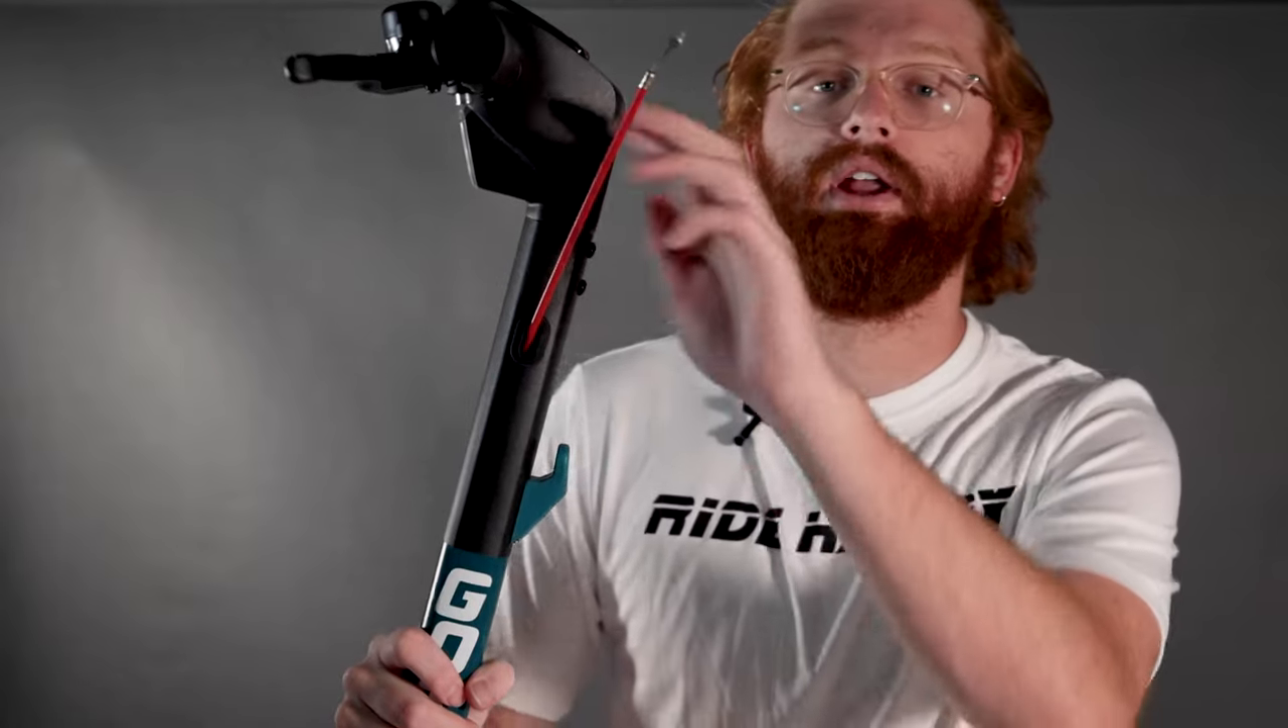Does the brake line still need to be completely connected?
Yes.